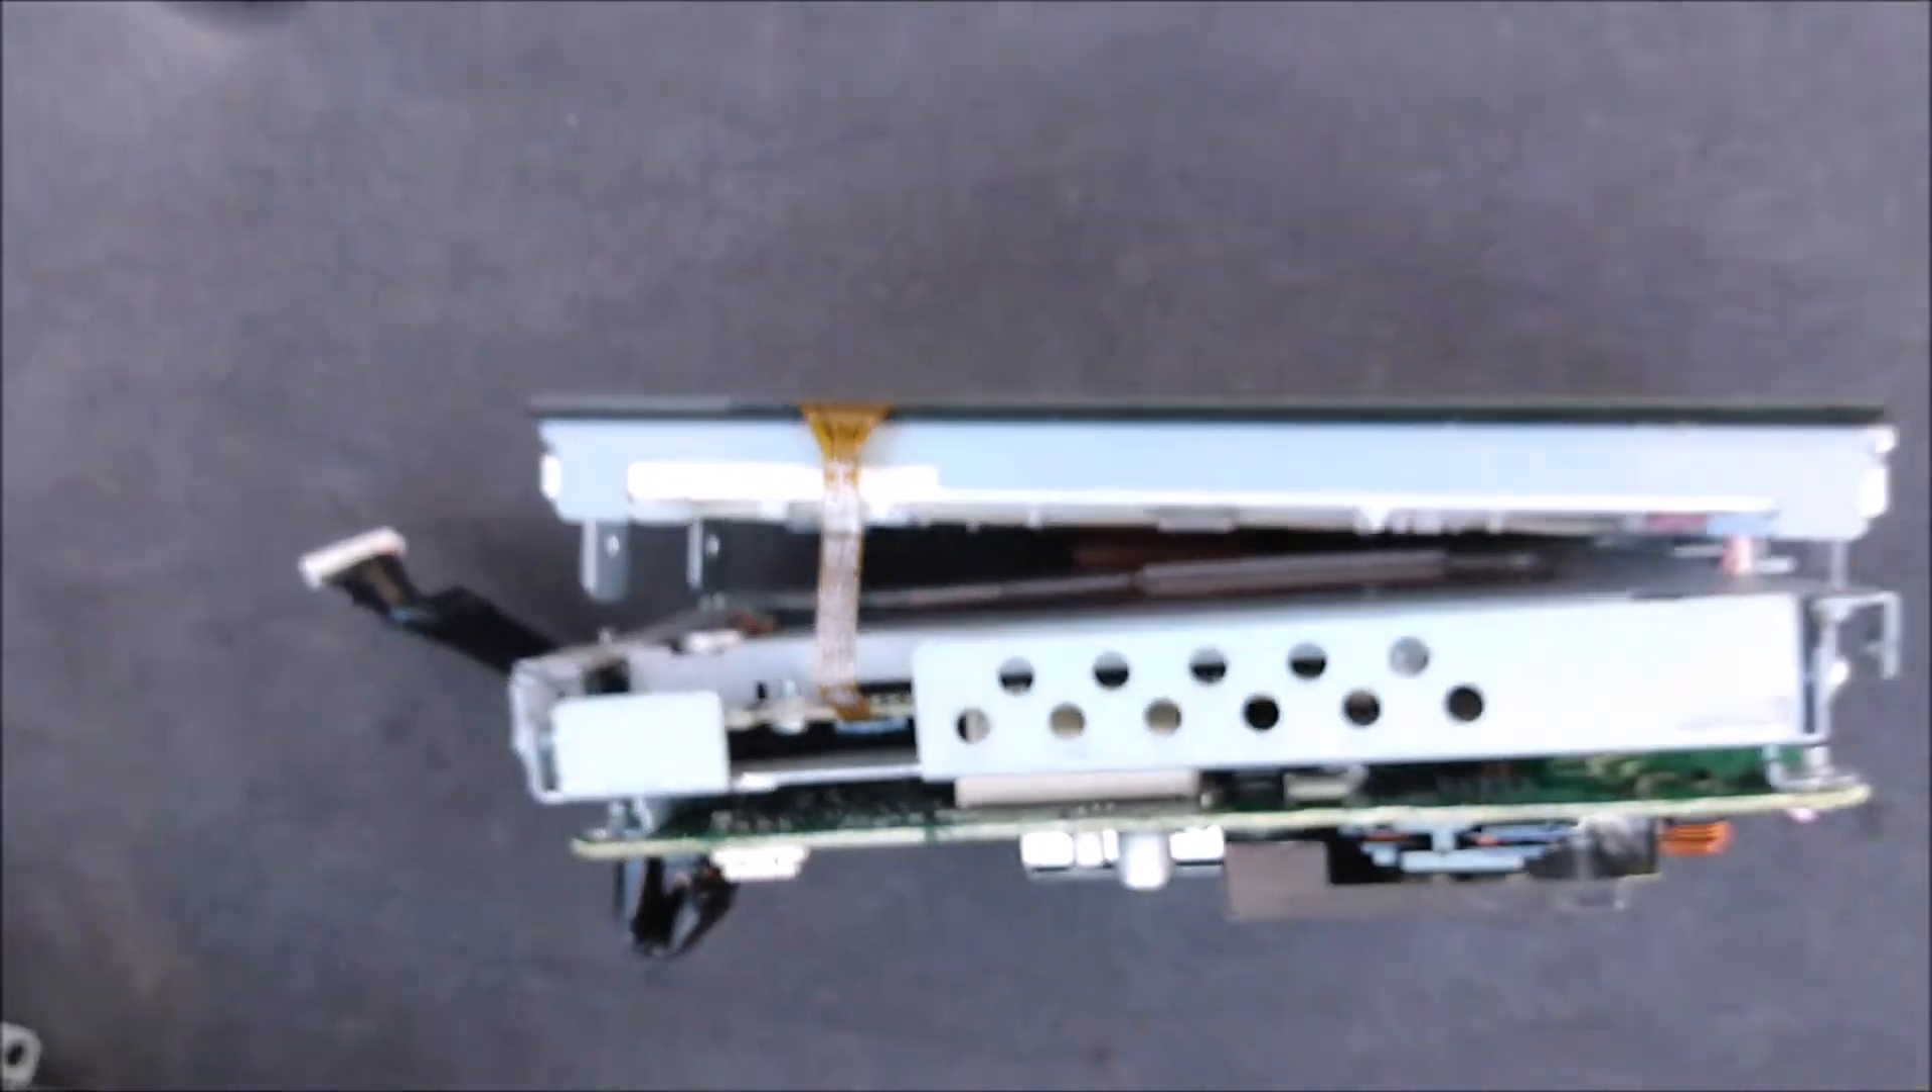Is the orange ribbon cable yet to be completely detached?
Yes.